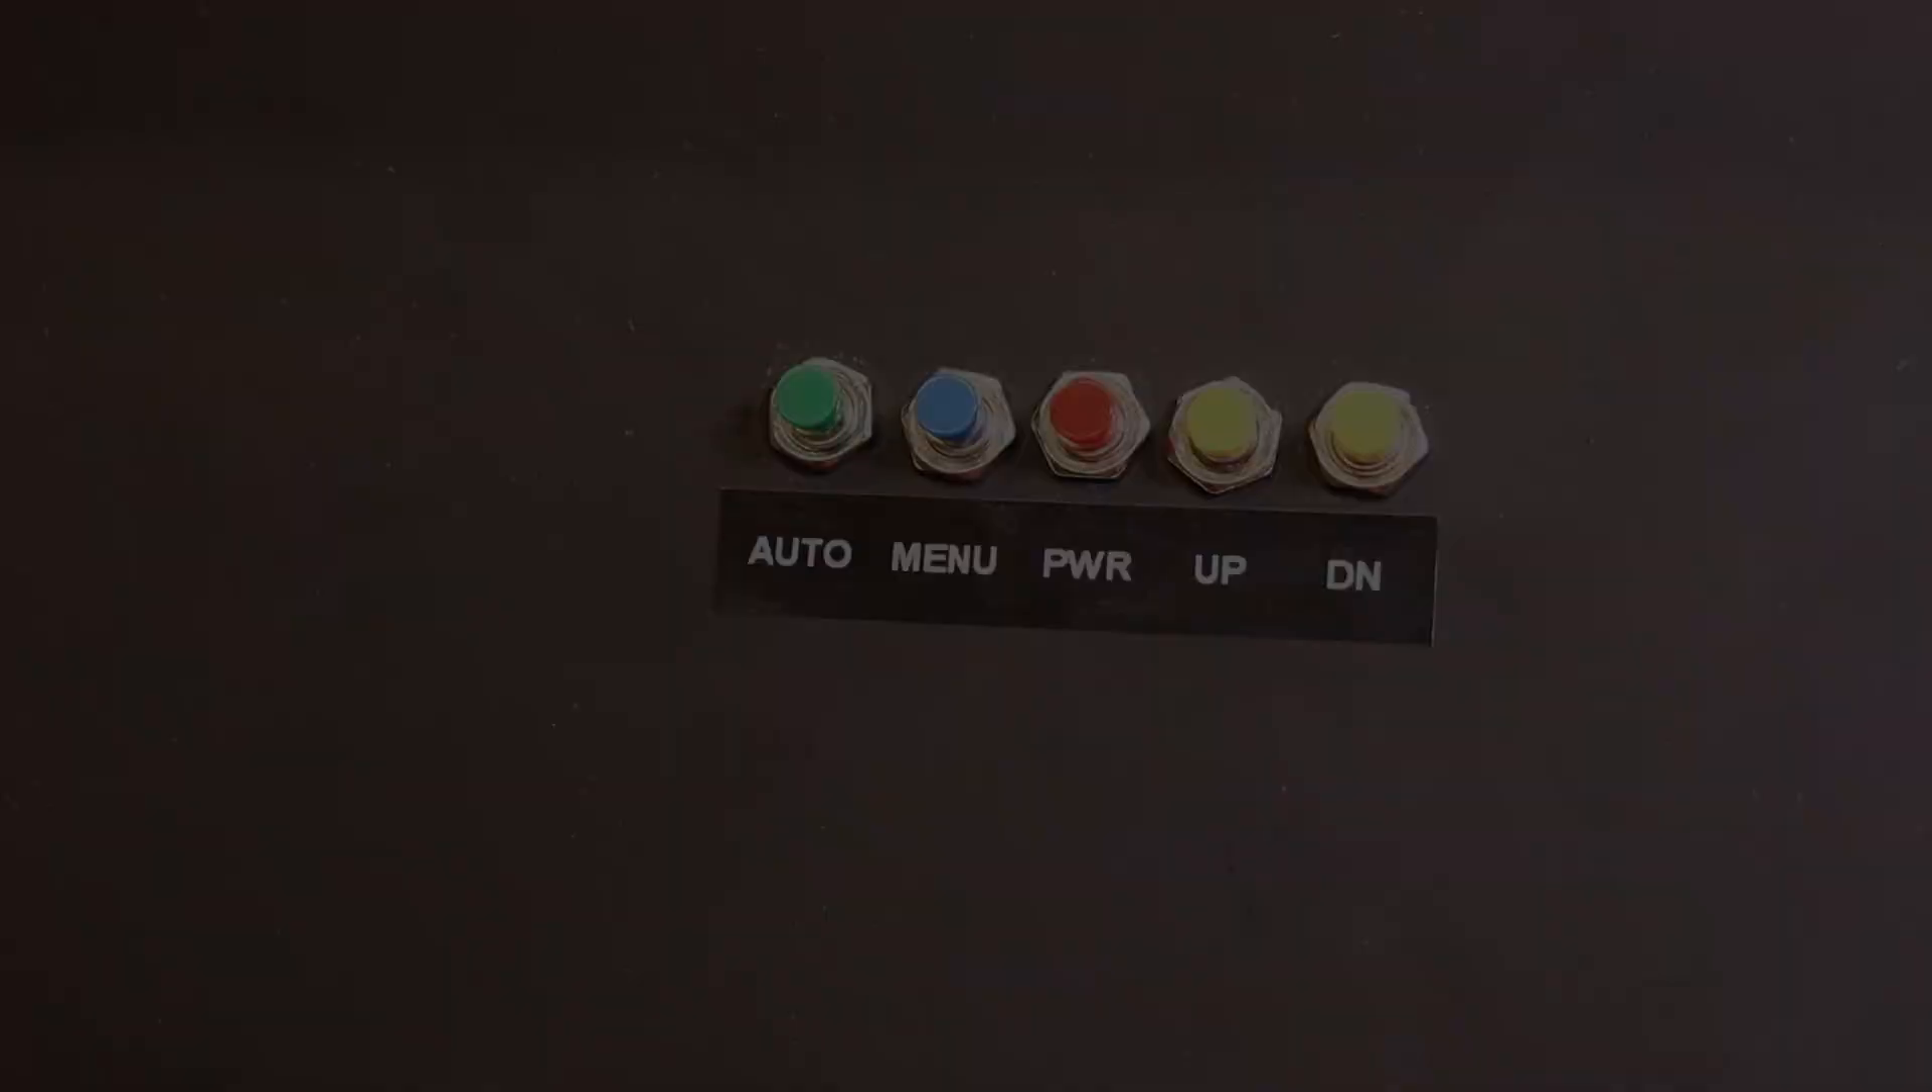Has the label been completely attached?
Yes.